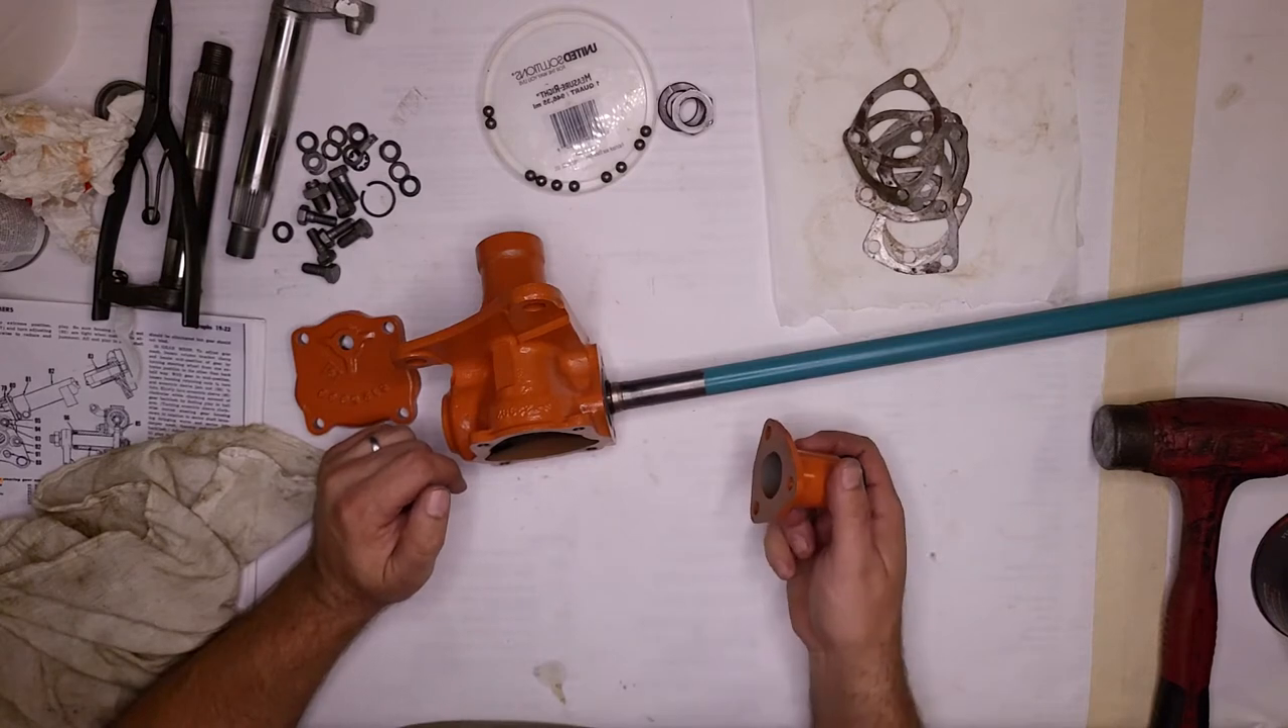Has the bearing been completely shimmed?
No.